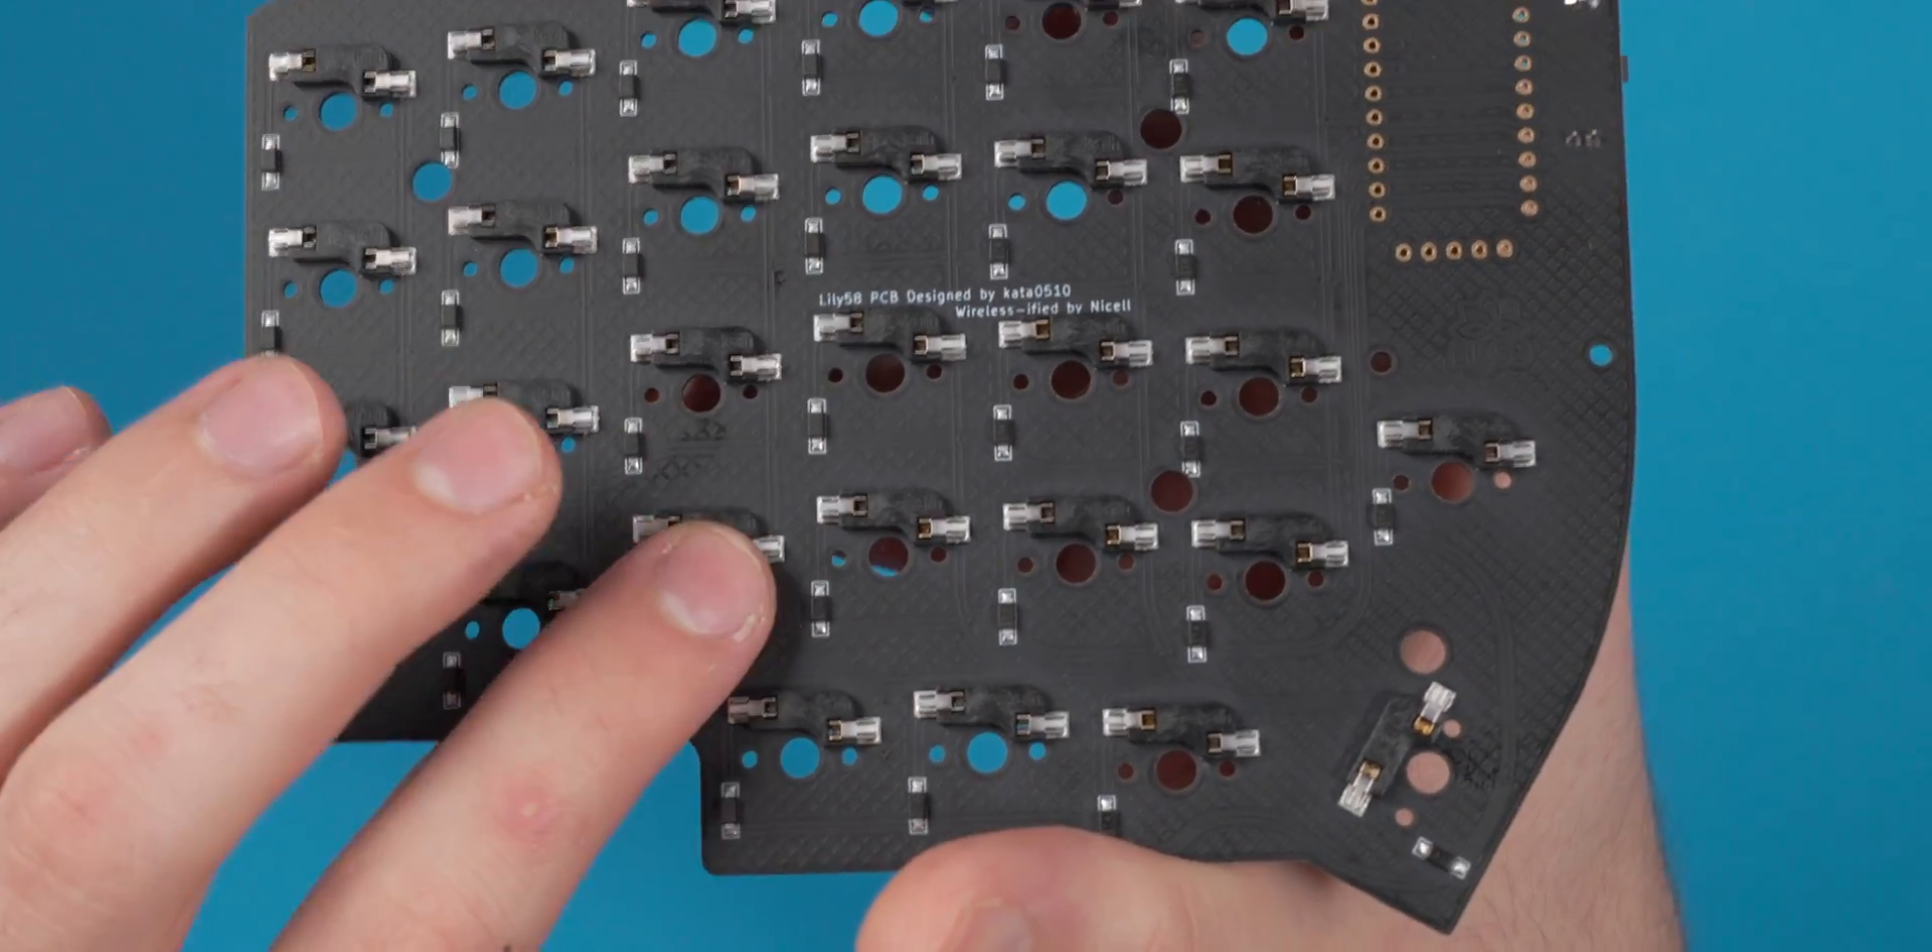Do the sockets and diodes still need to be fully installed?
No.